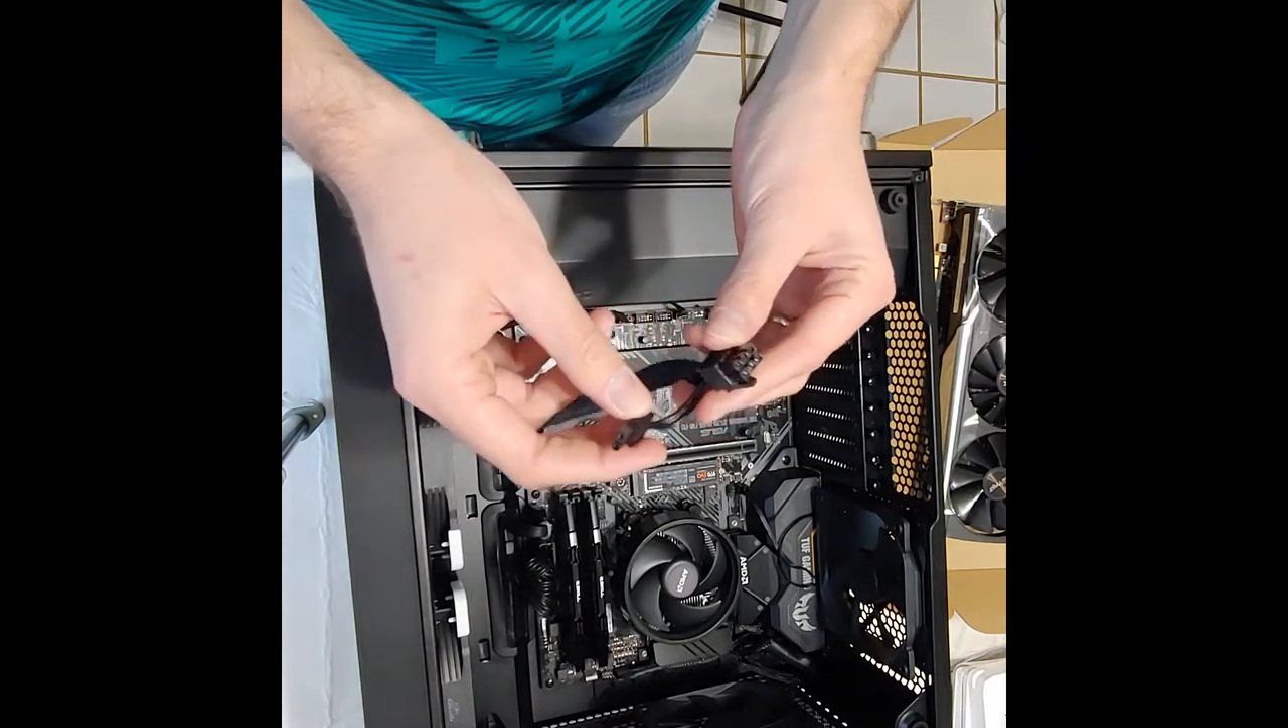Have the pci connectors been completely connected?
No.